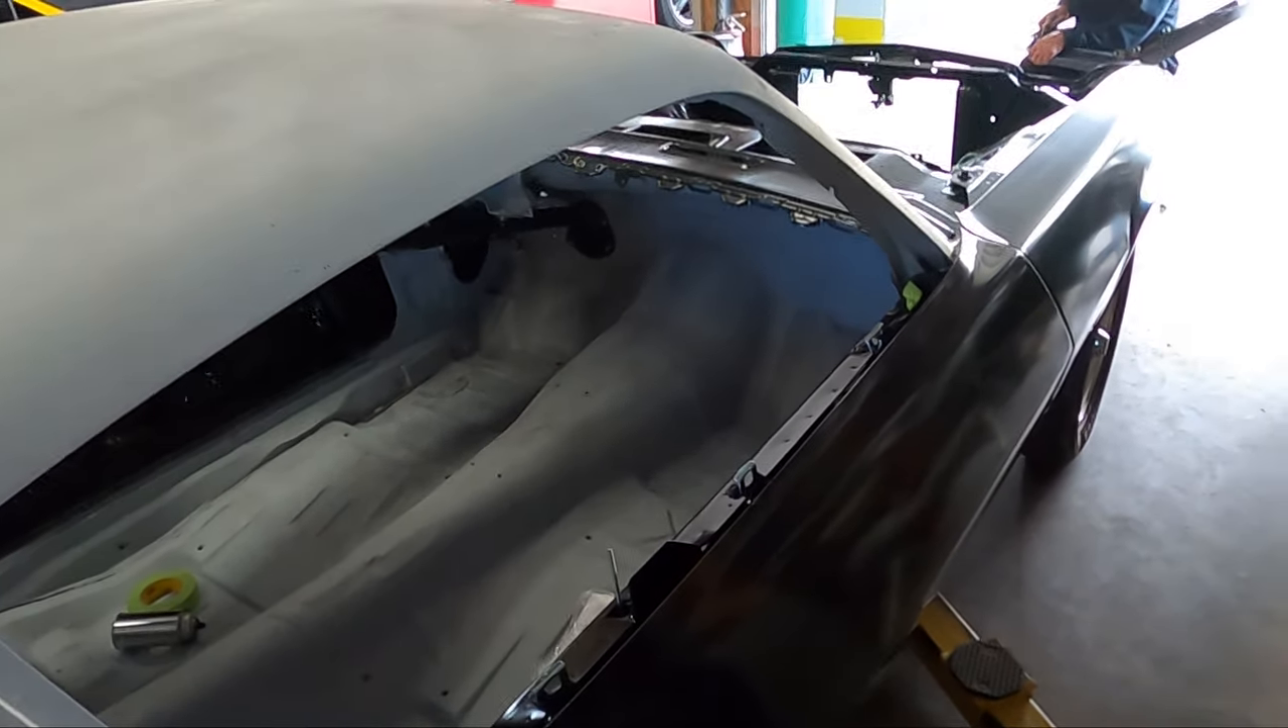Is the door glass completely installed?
No.